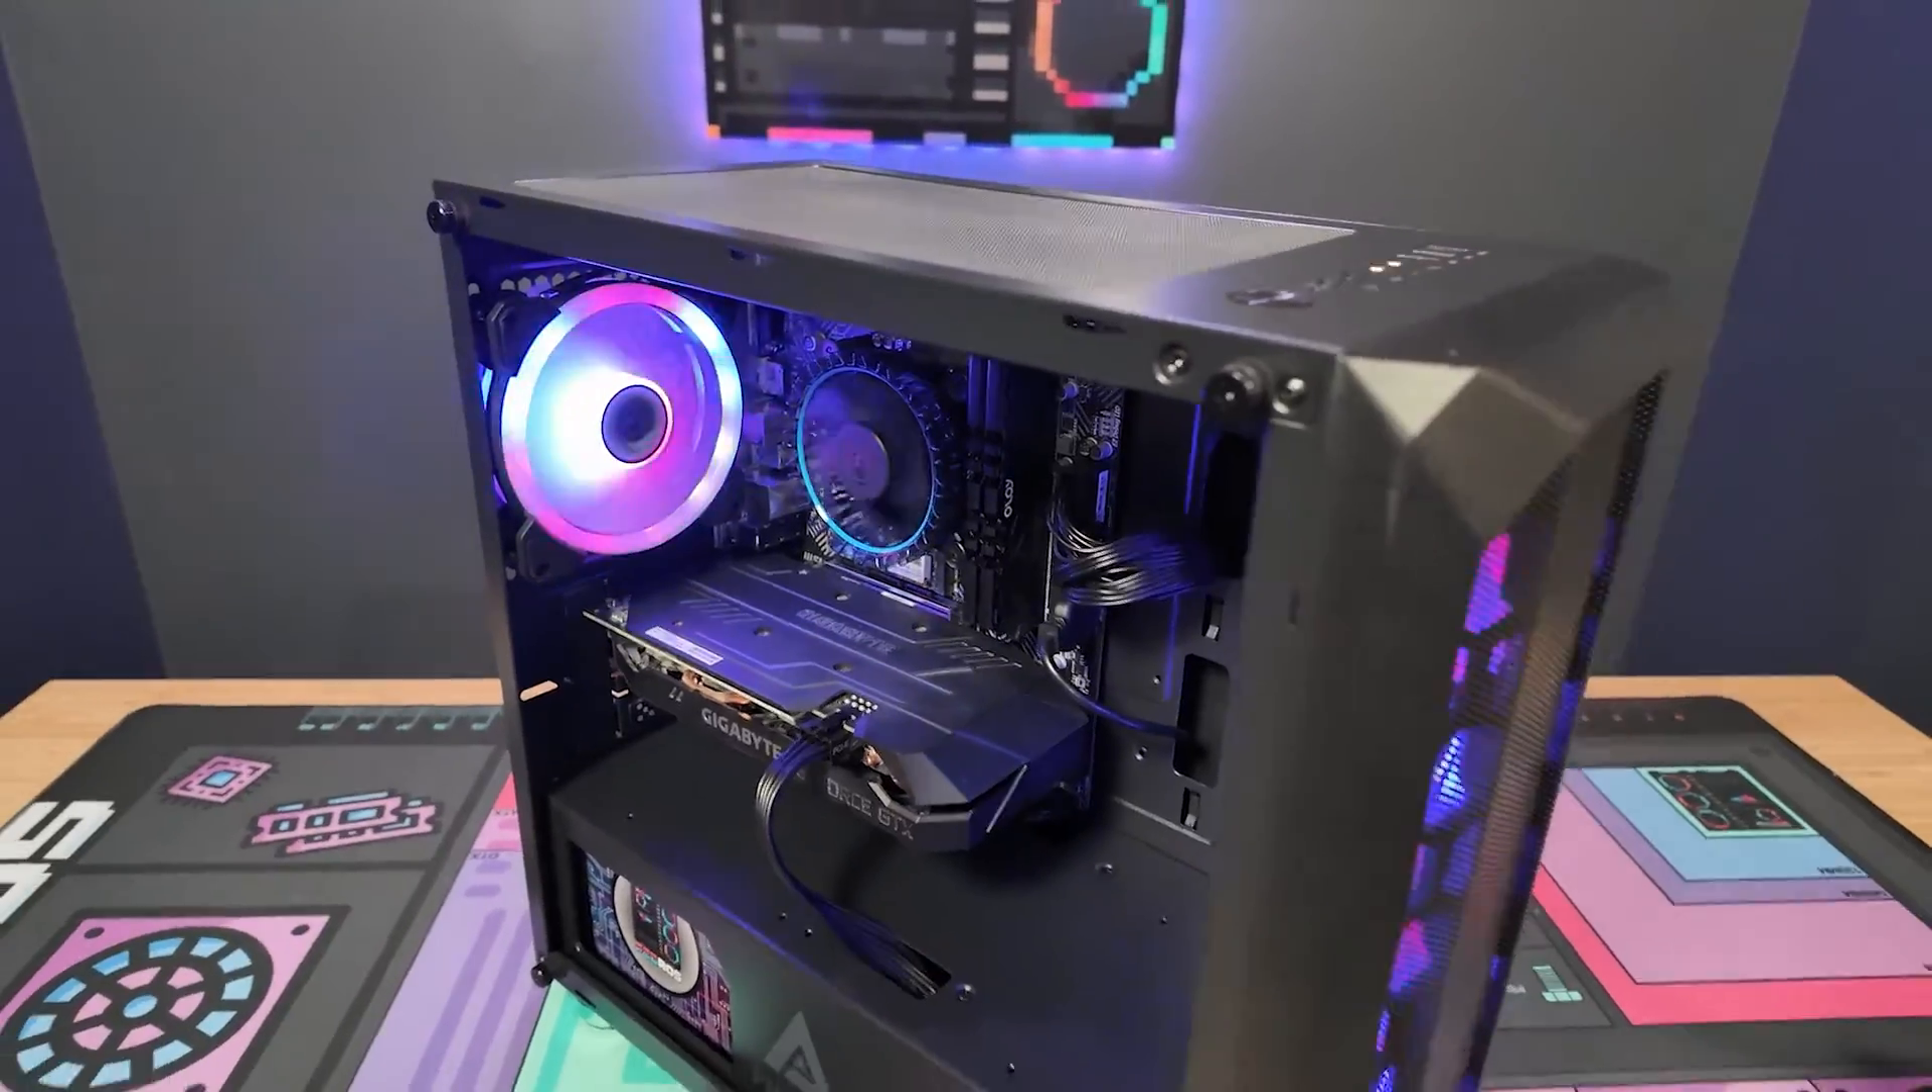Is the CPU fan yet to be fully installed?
No.